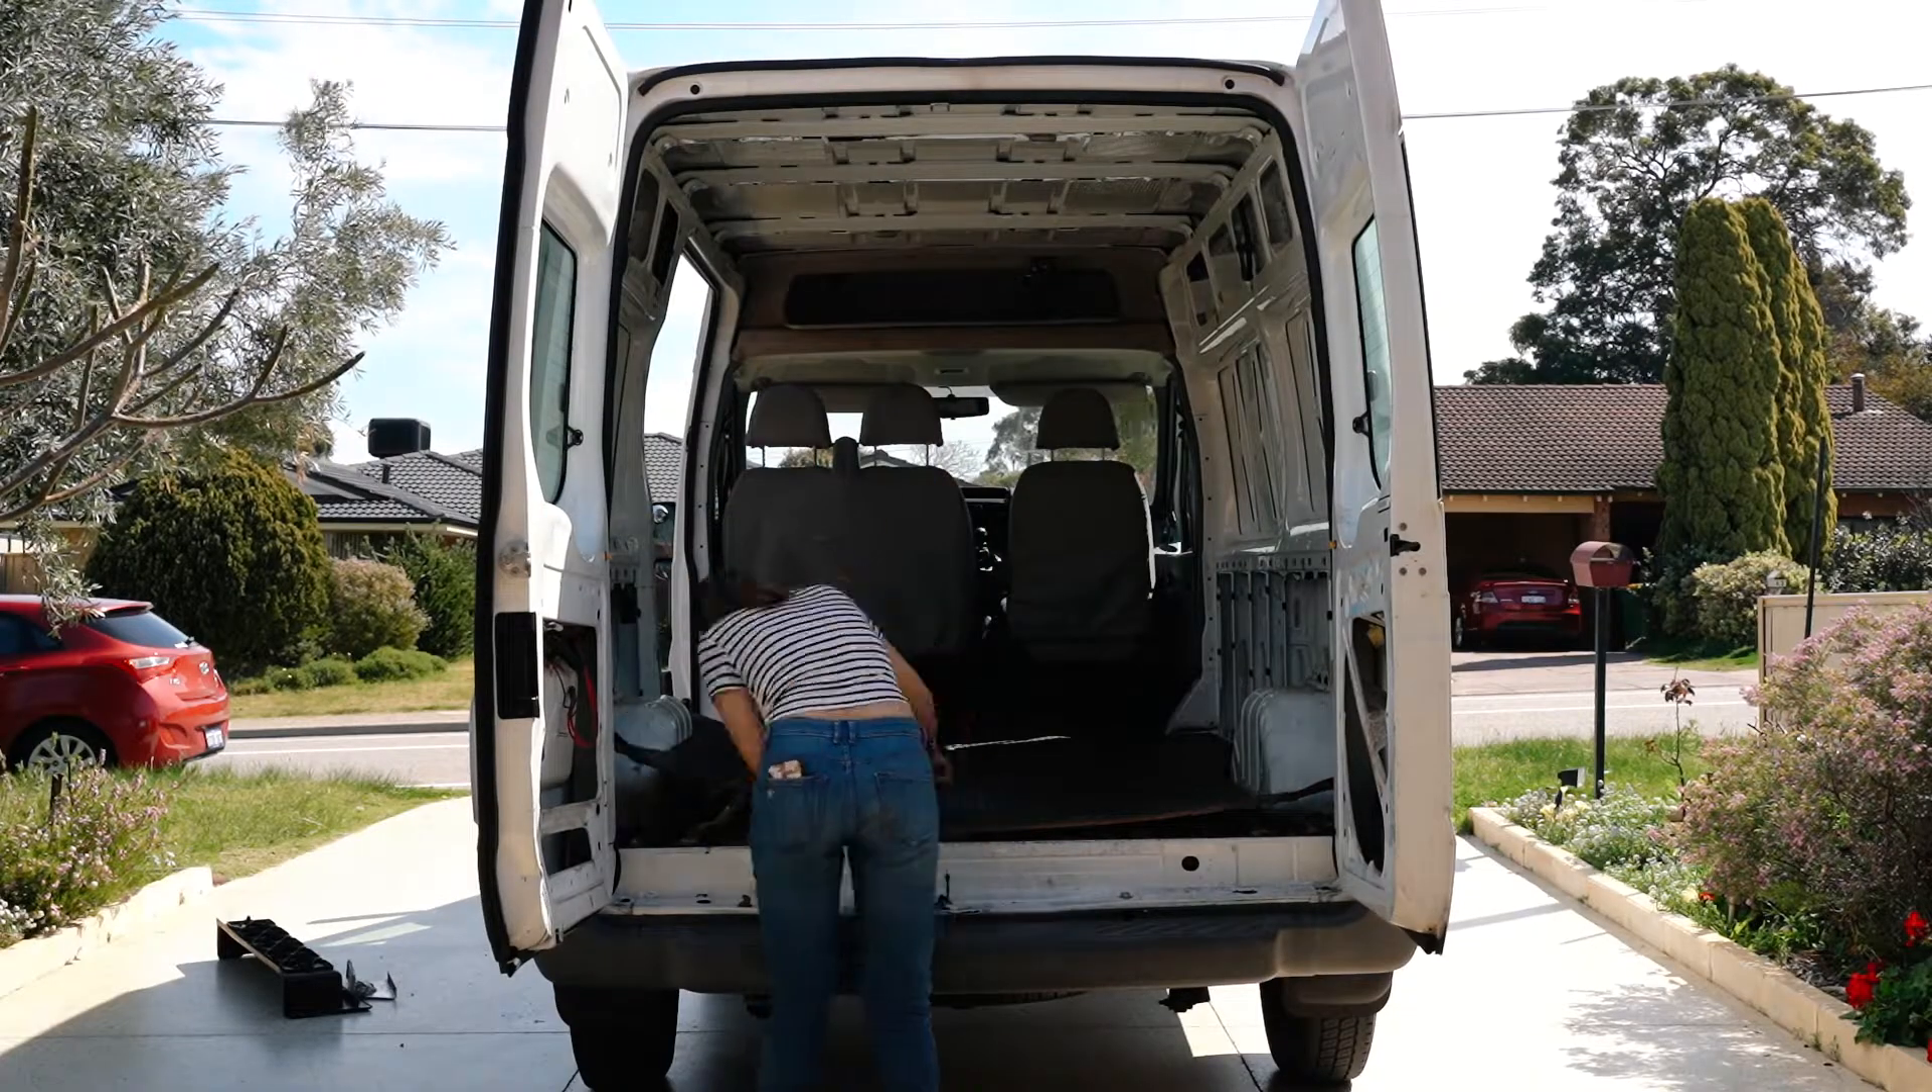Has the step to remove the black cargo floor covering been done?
No.